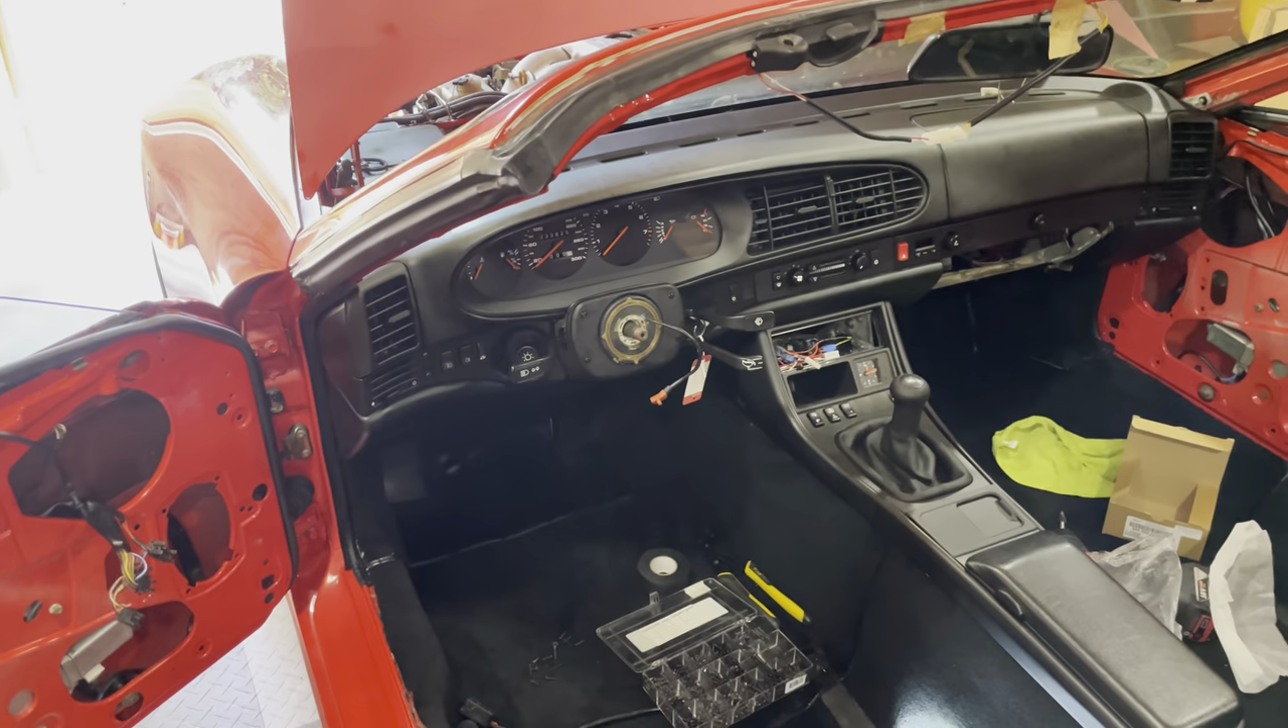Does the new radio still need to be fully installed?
Yes.